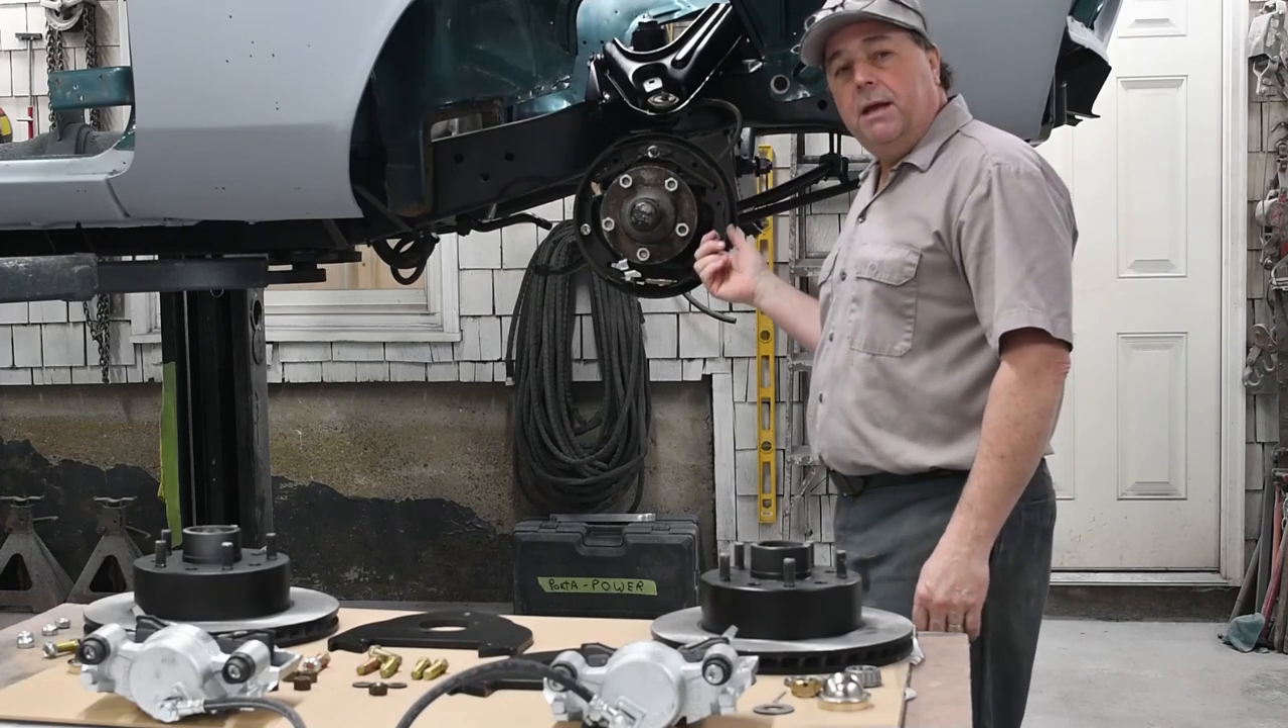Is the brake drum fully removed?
Yes.